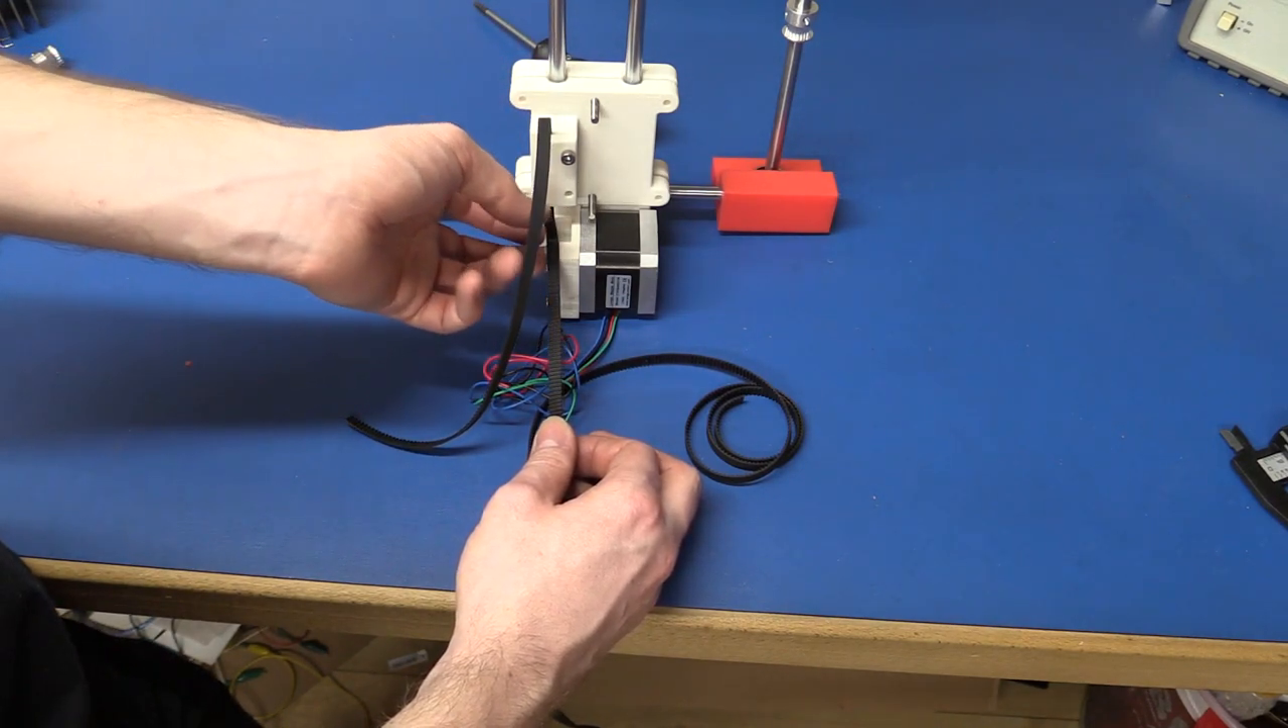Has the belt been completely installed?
No.